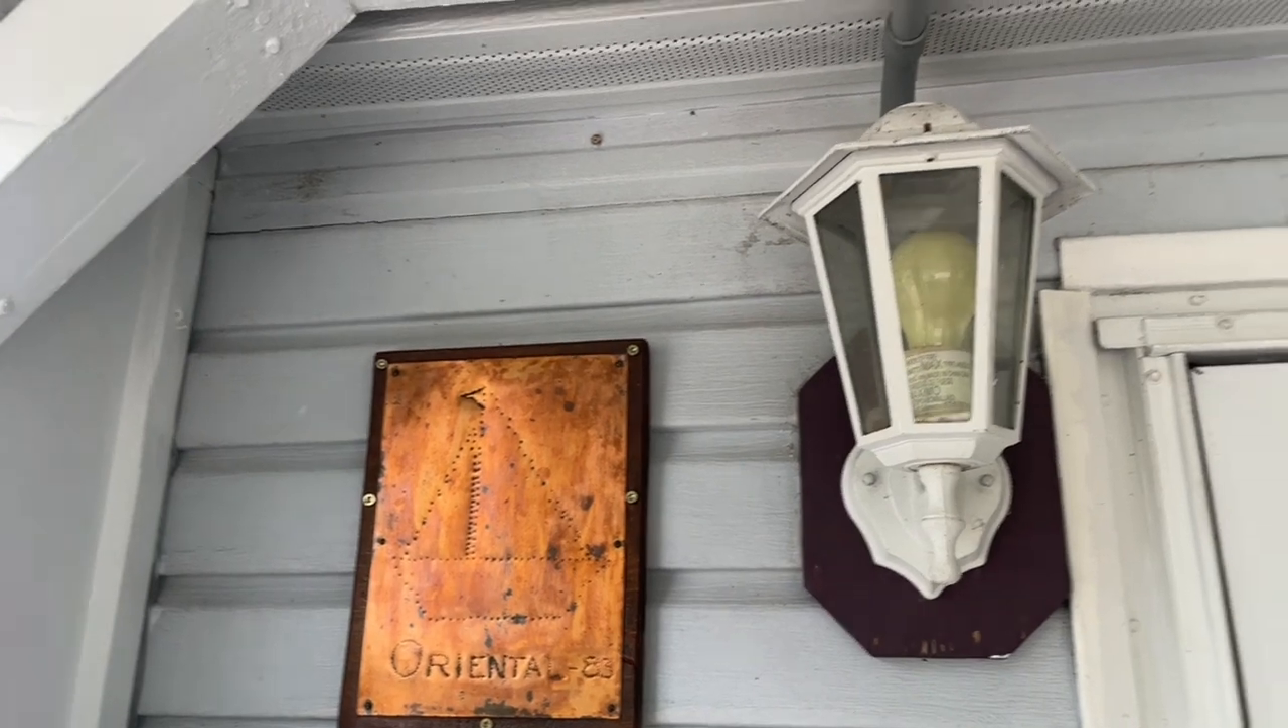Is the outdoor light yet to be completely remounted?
No.